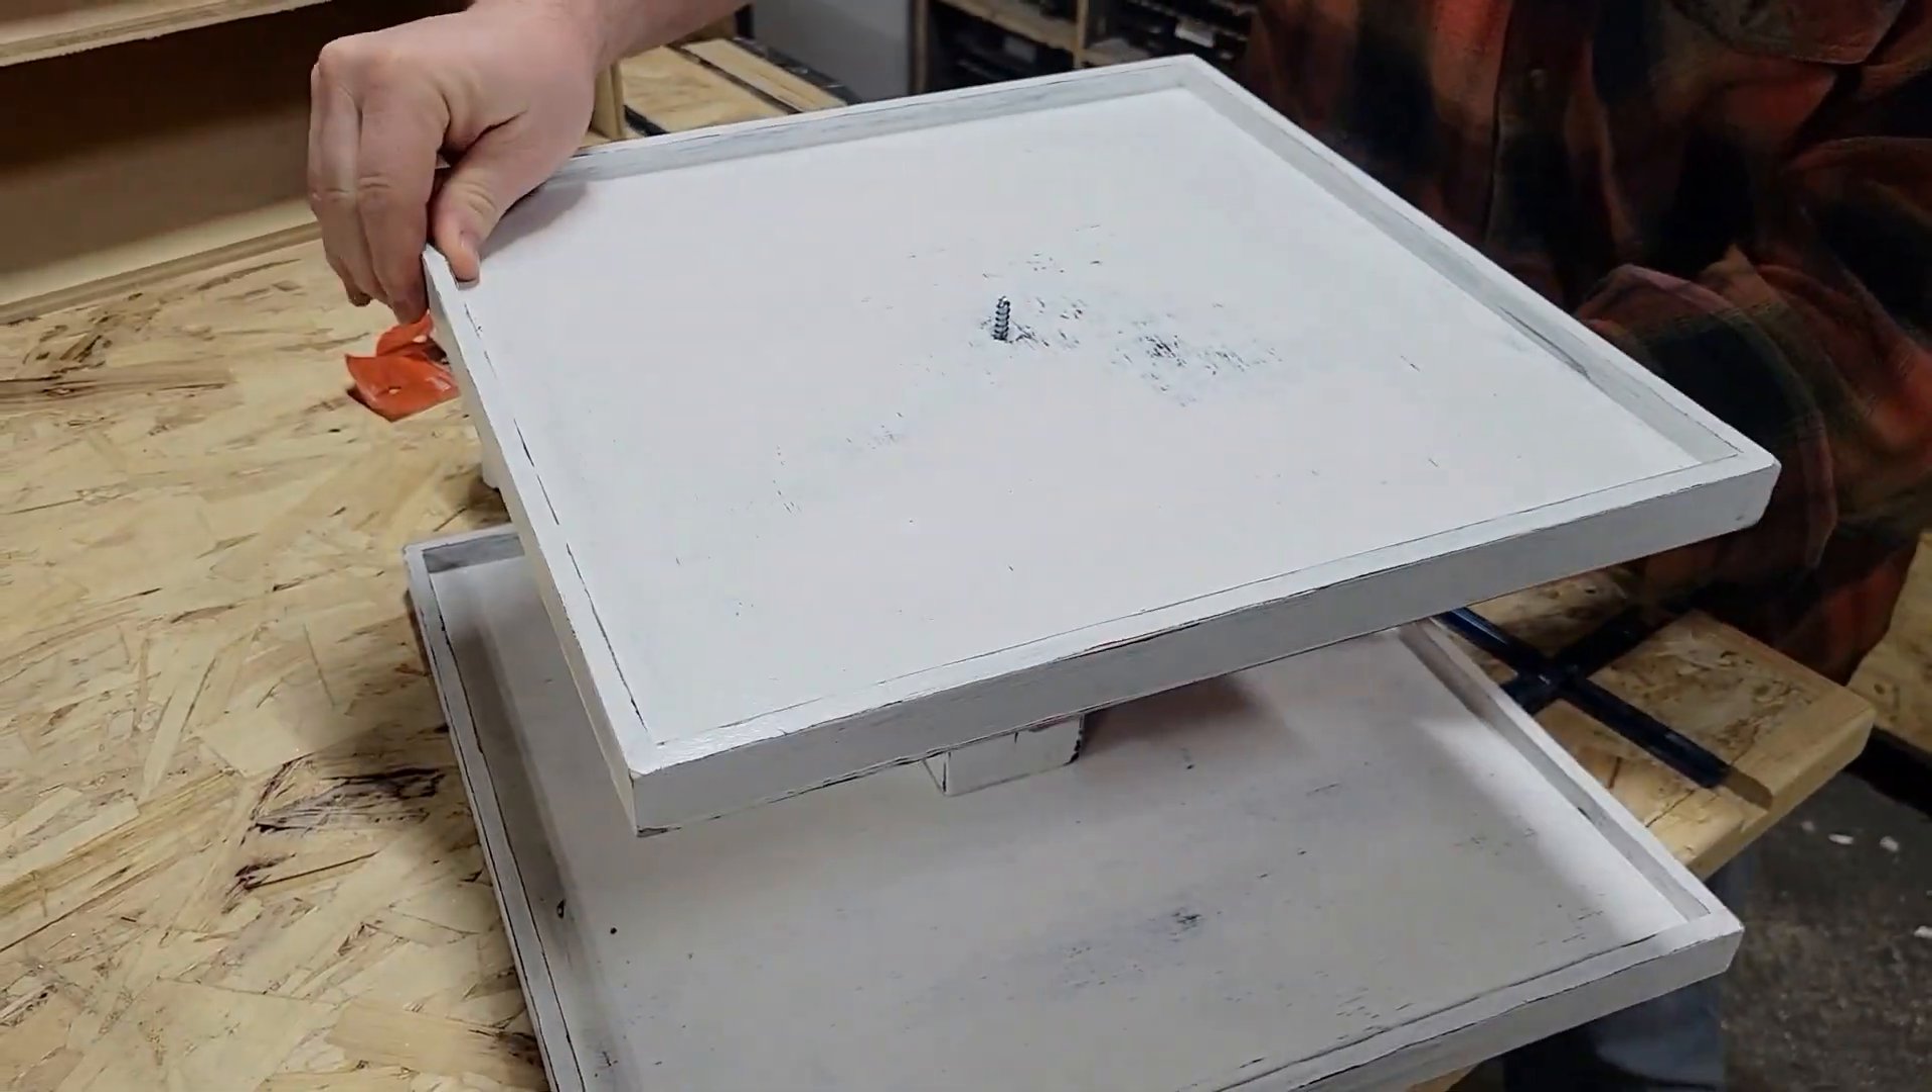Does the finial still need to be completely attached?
Yes.